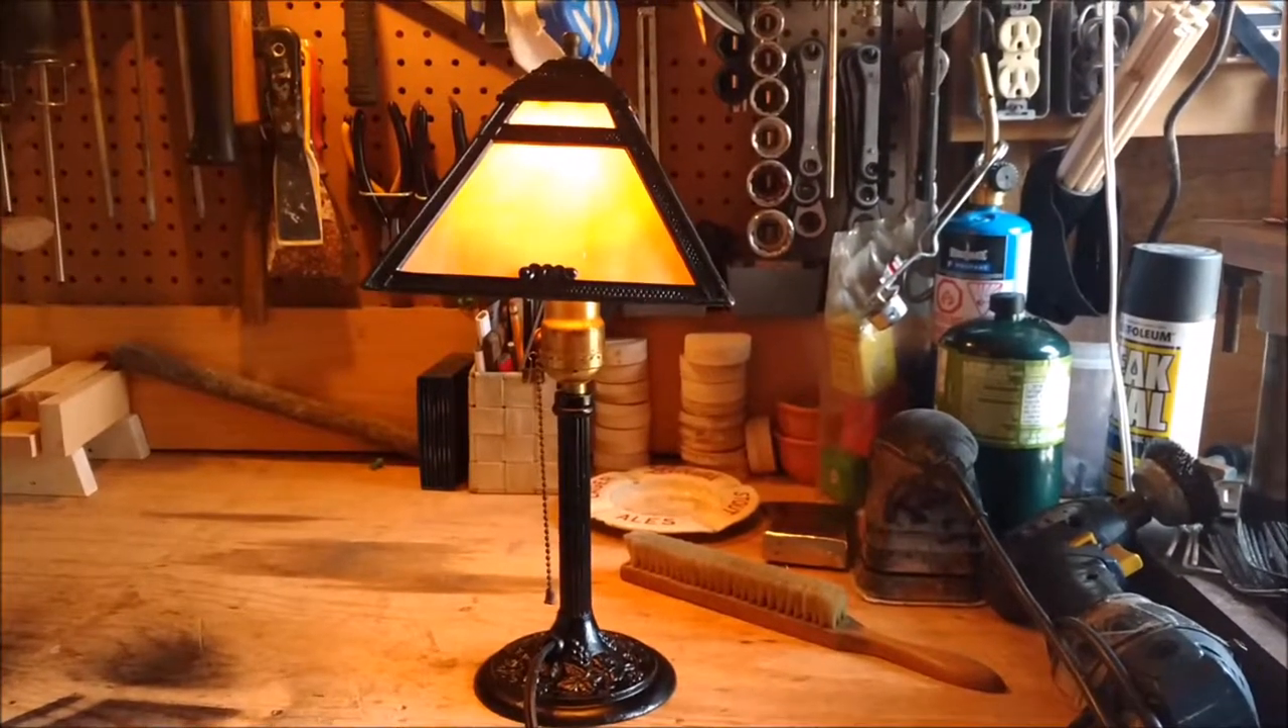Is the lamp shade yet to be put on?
No.